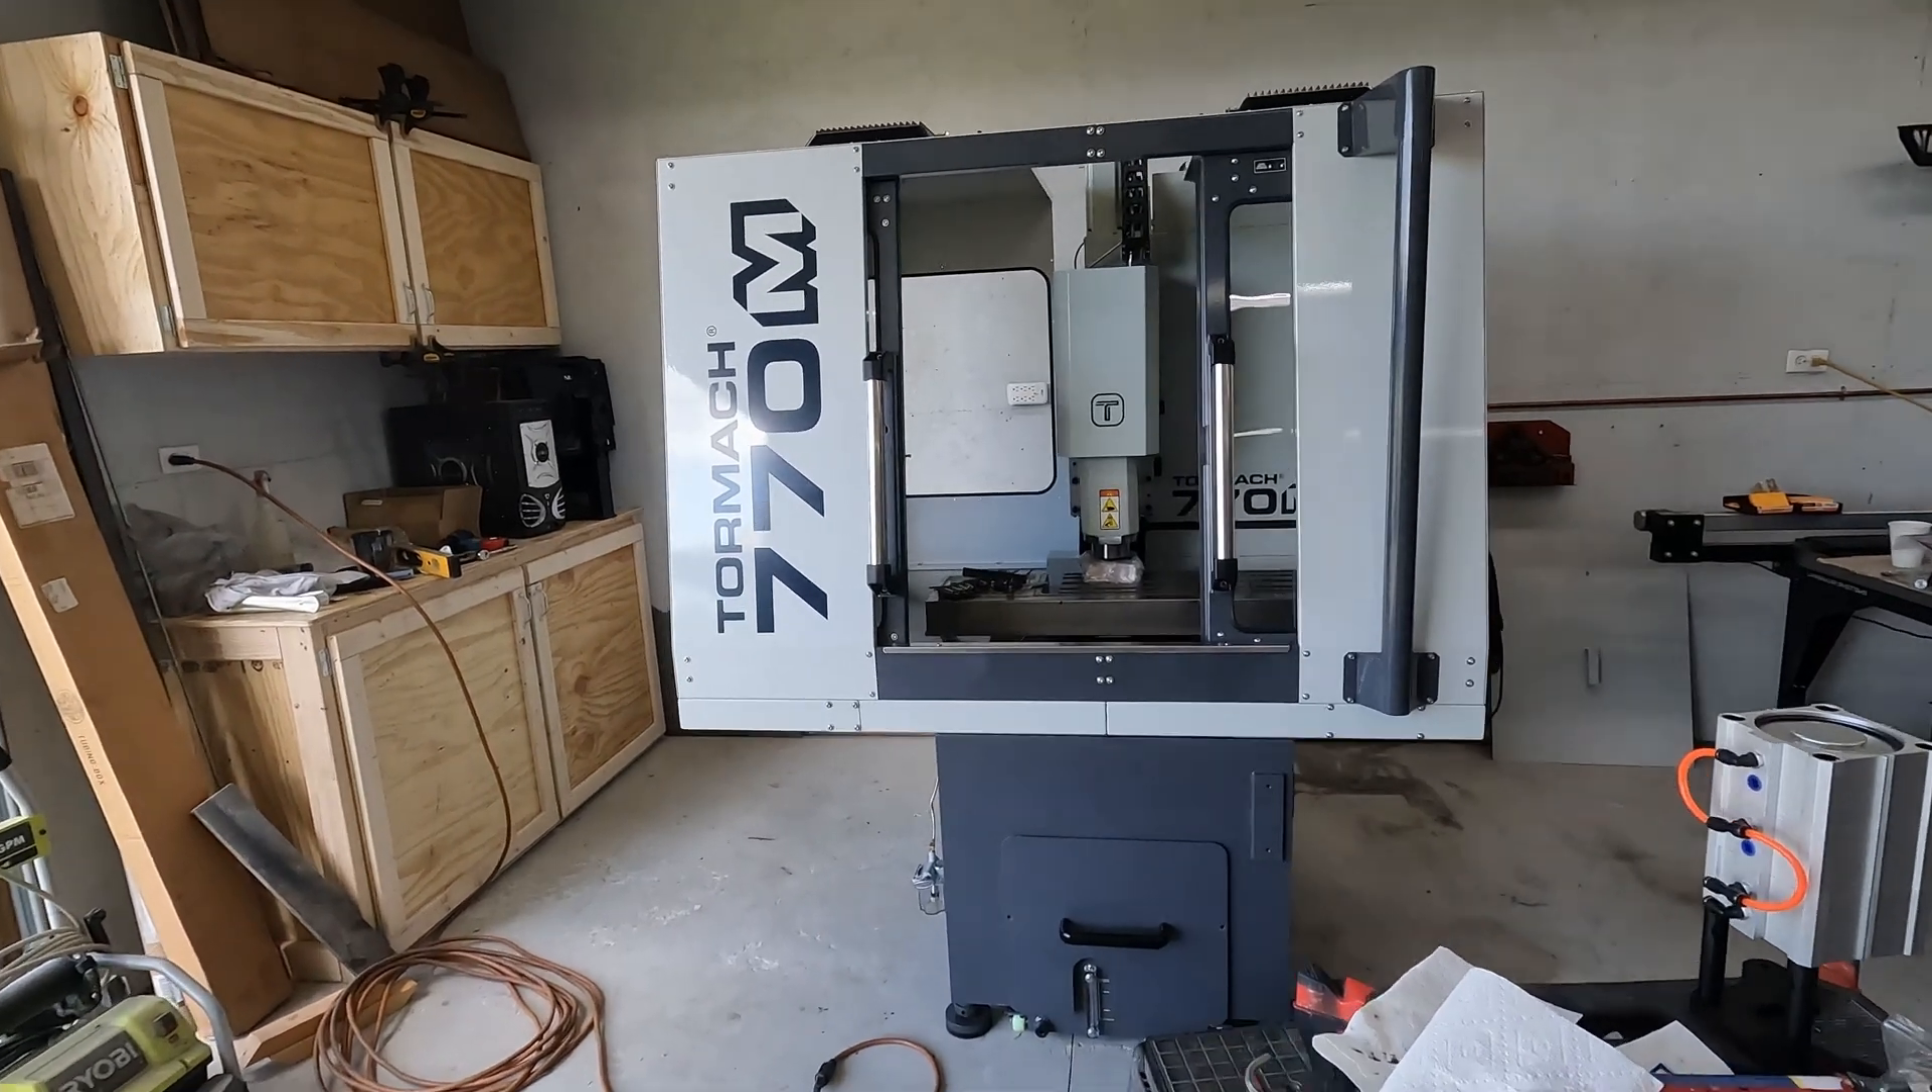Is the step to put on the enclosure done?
Yes.